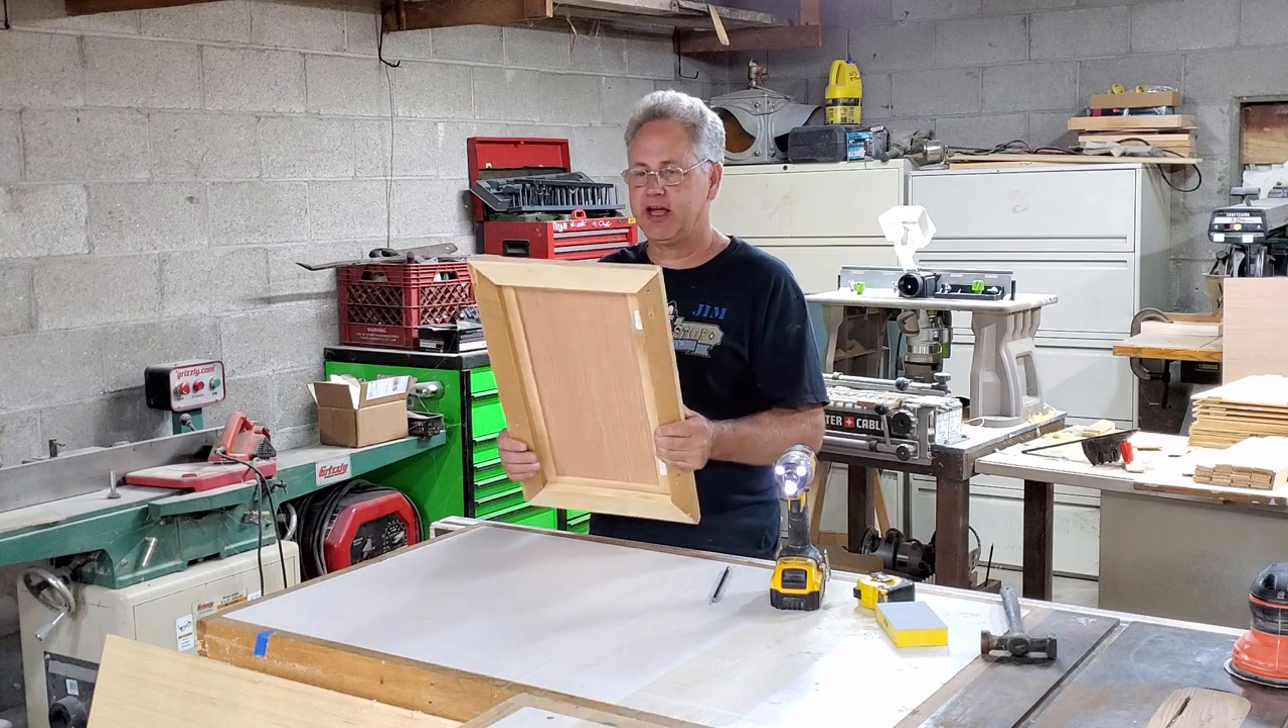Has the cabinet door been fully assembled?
Yes.